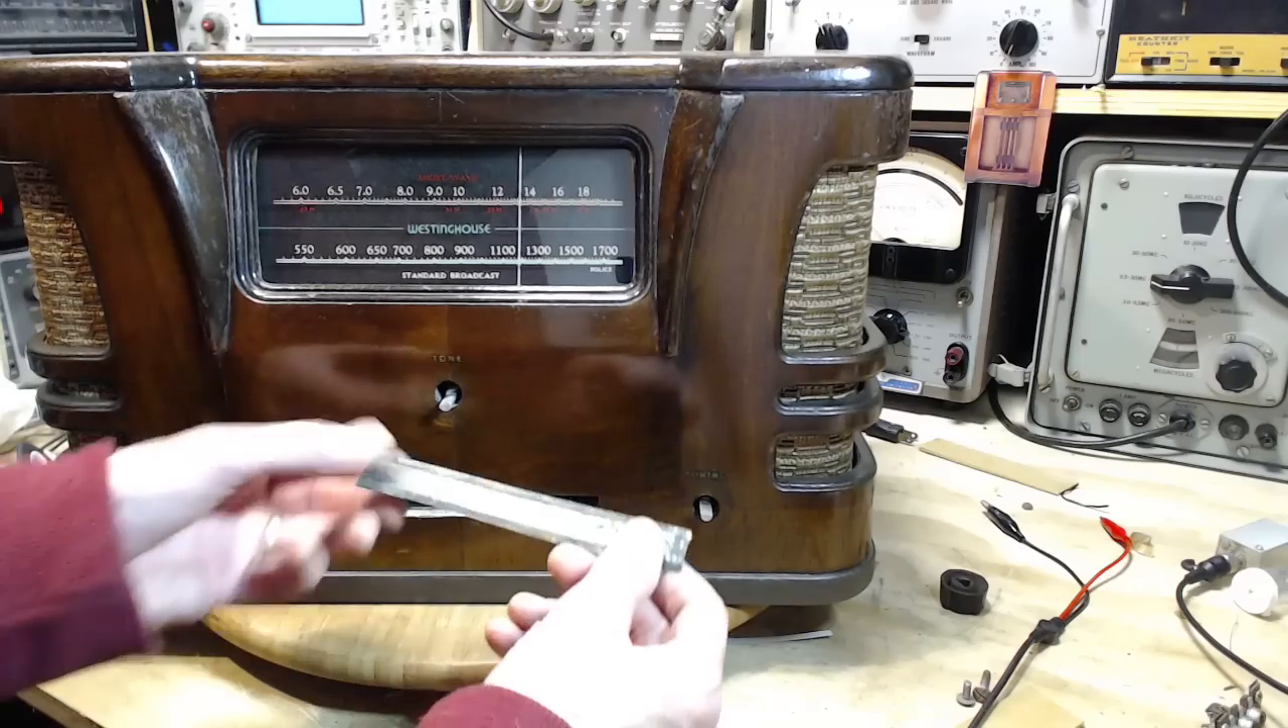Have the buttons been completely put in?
No.